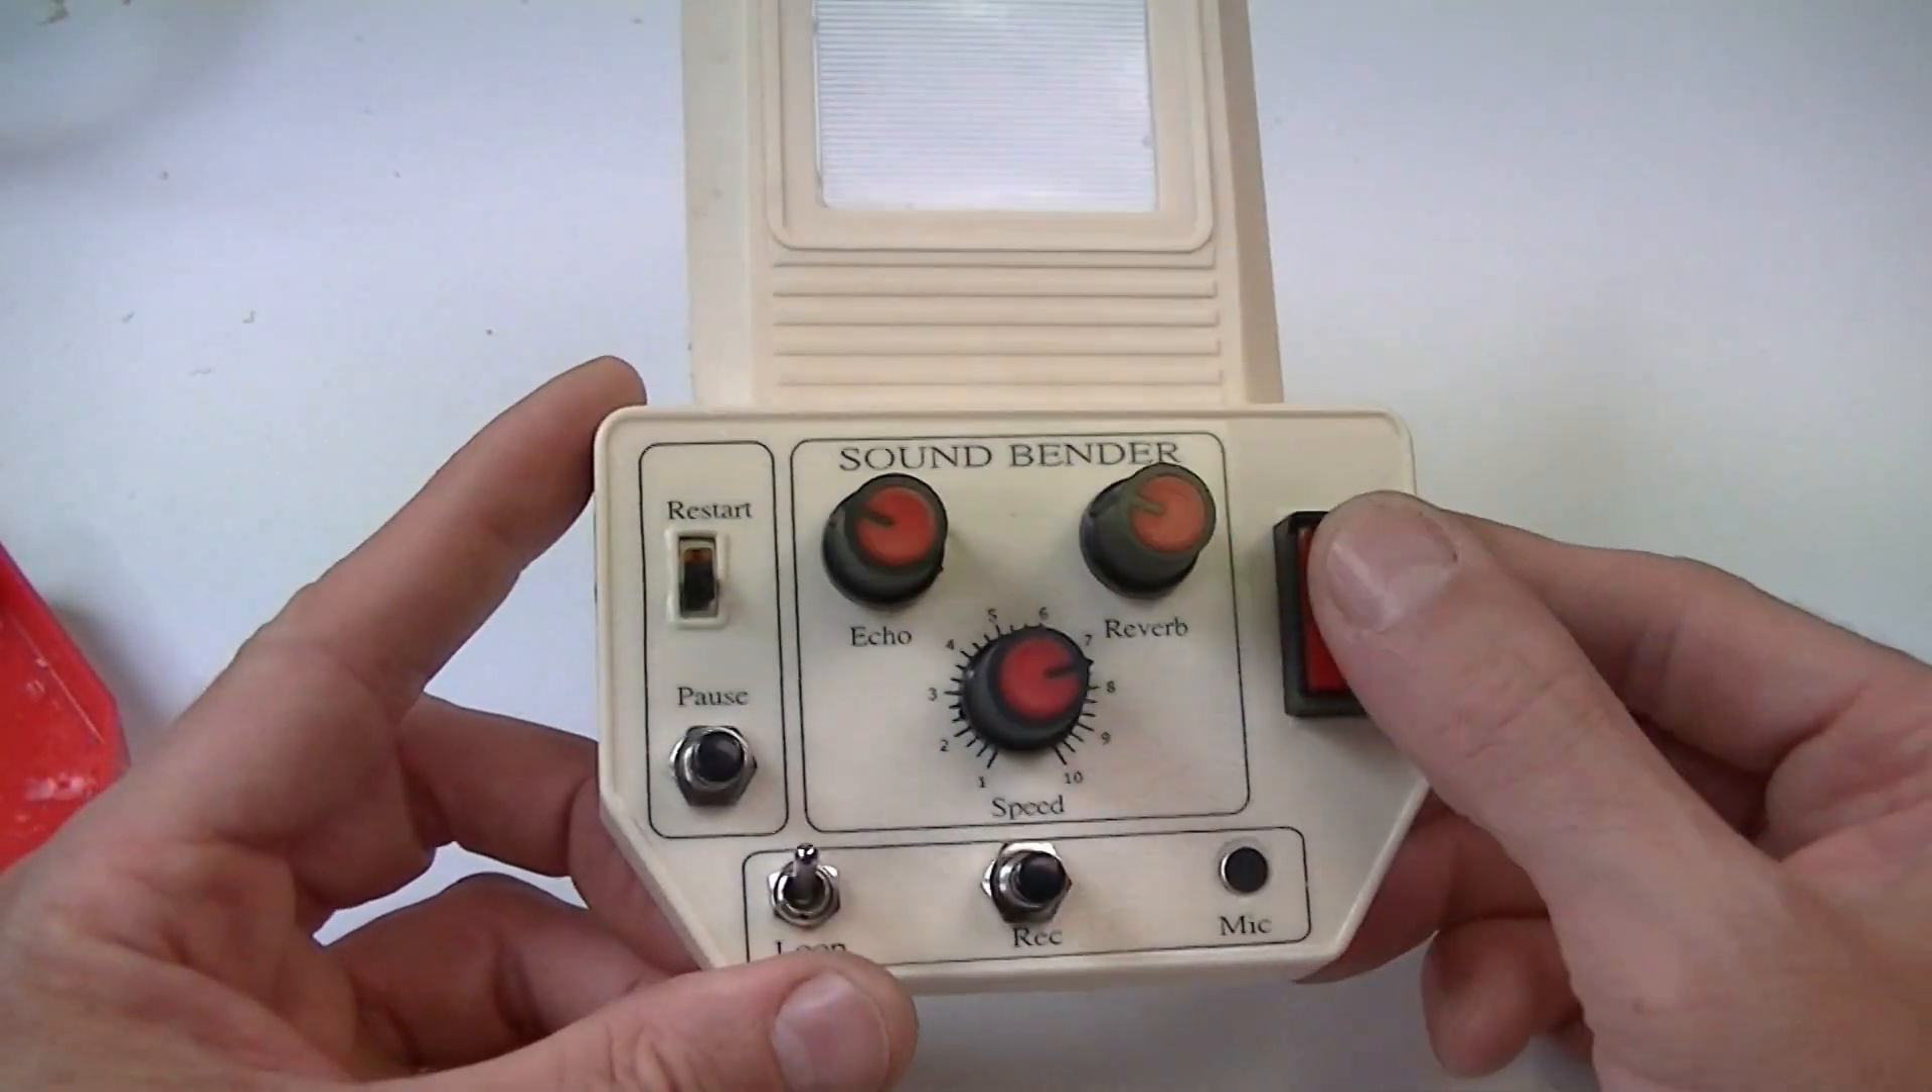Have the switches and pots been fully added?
Yes.